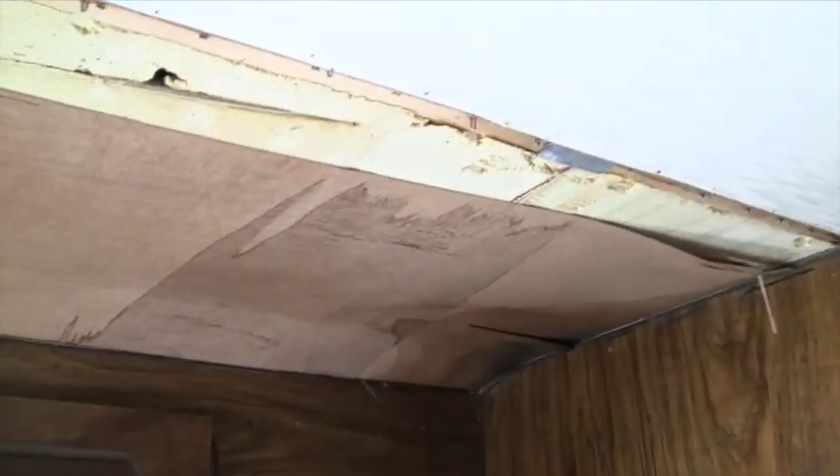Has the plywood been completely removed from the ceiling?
No.